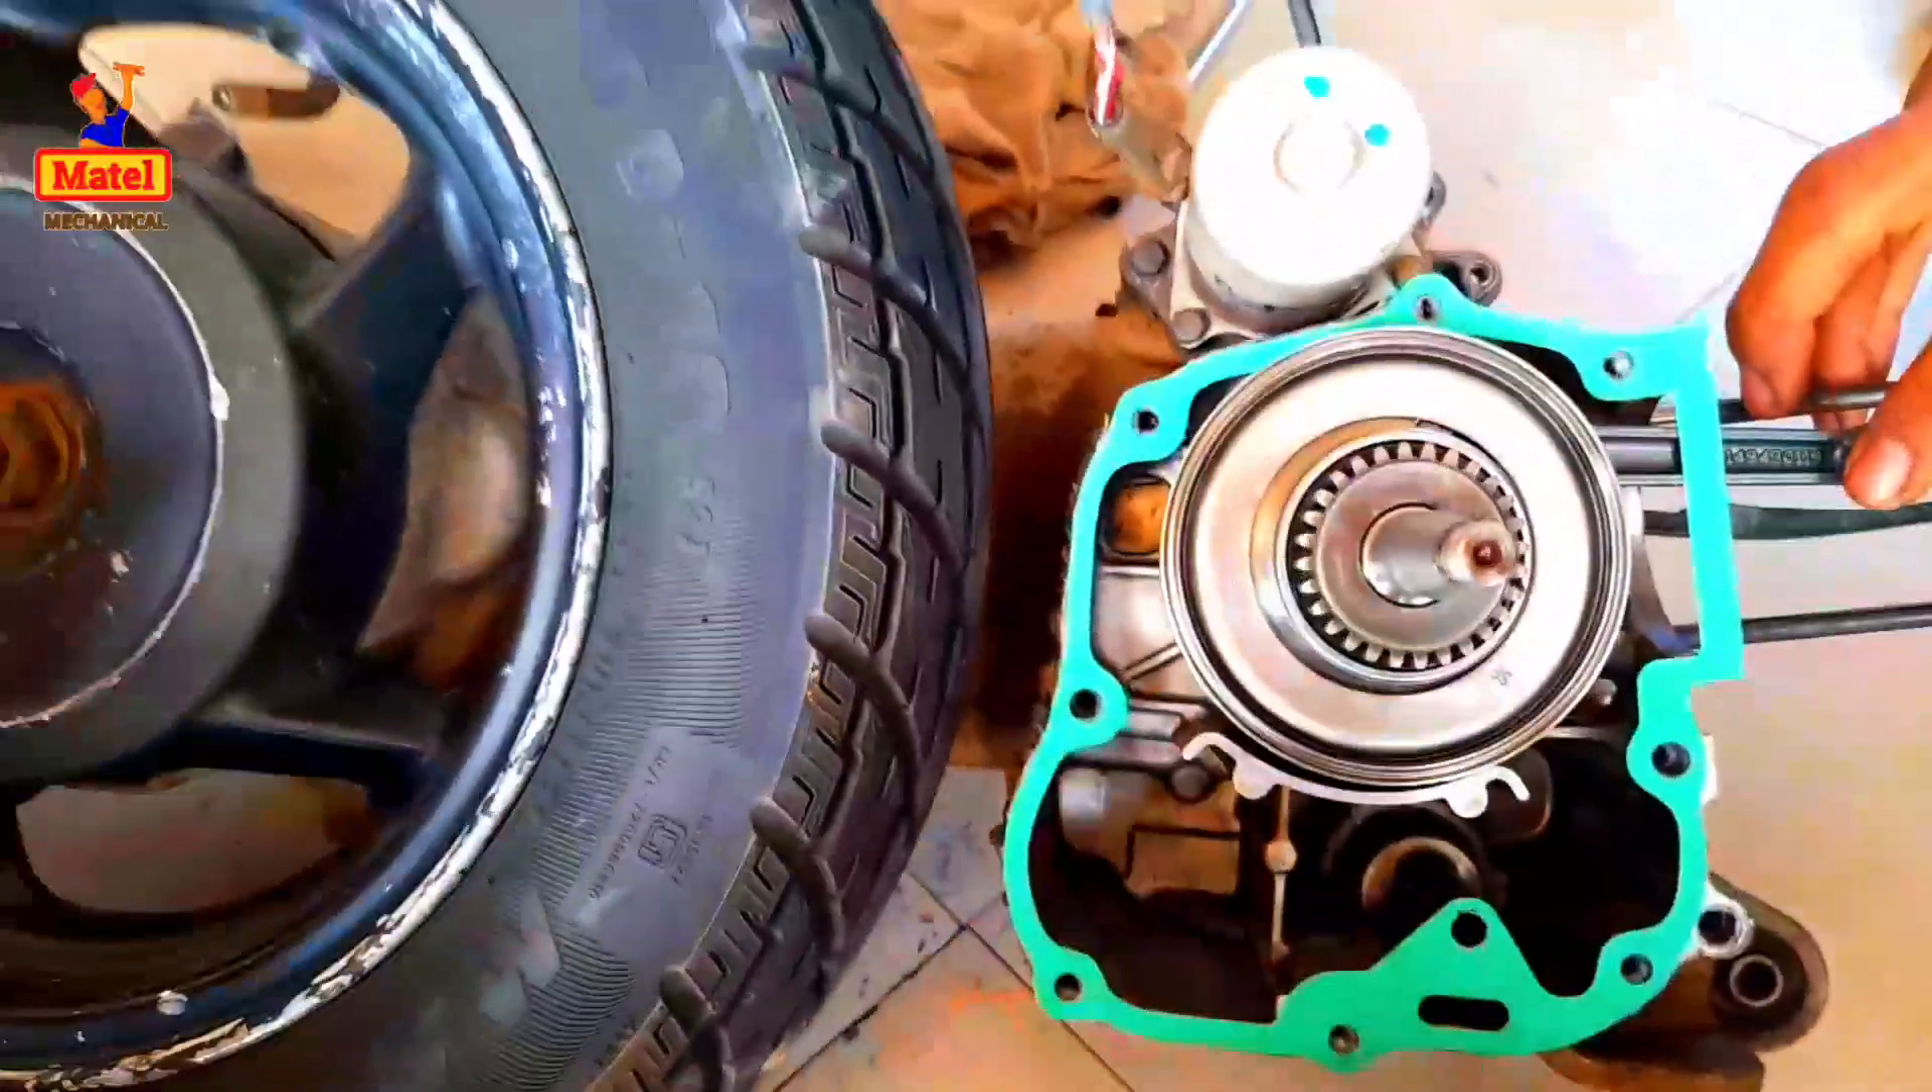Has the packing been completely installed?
Yes.